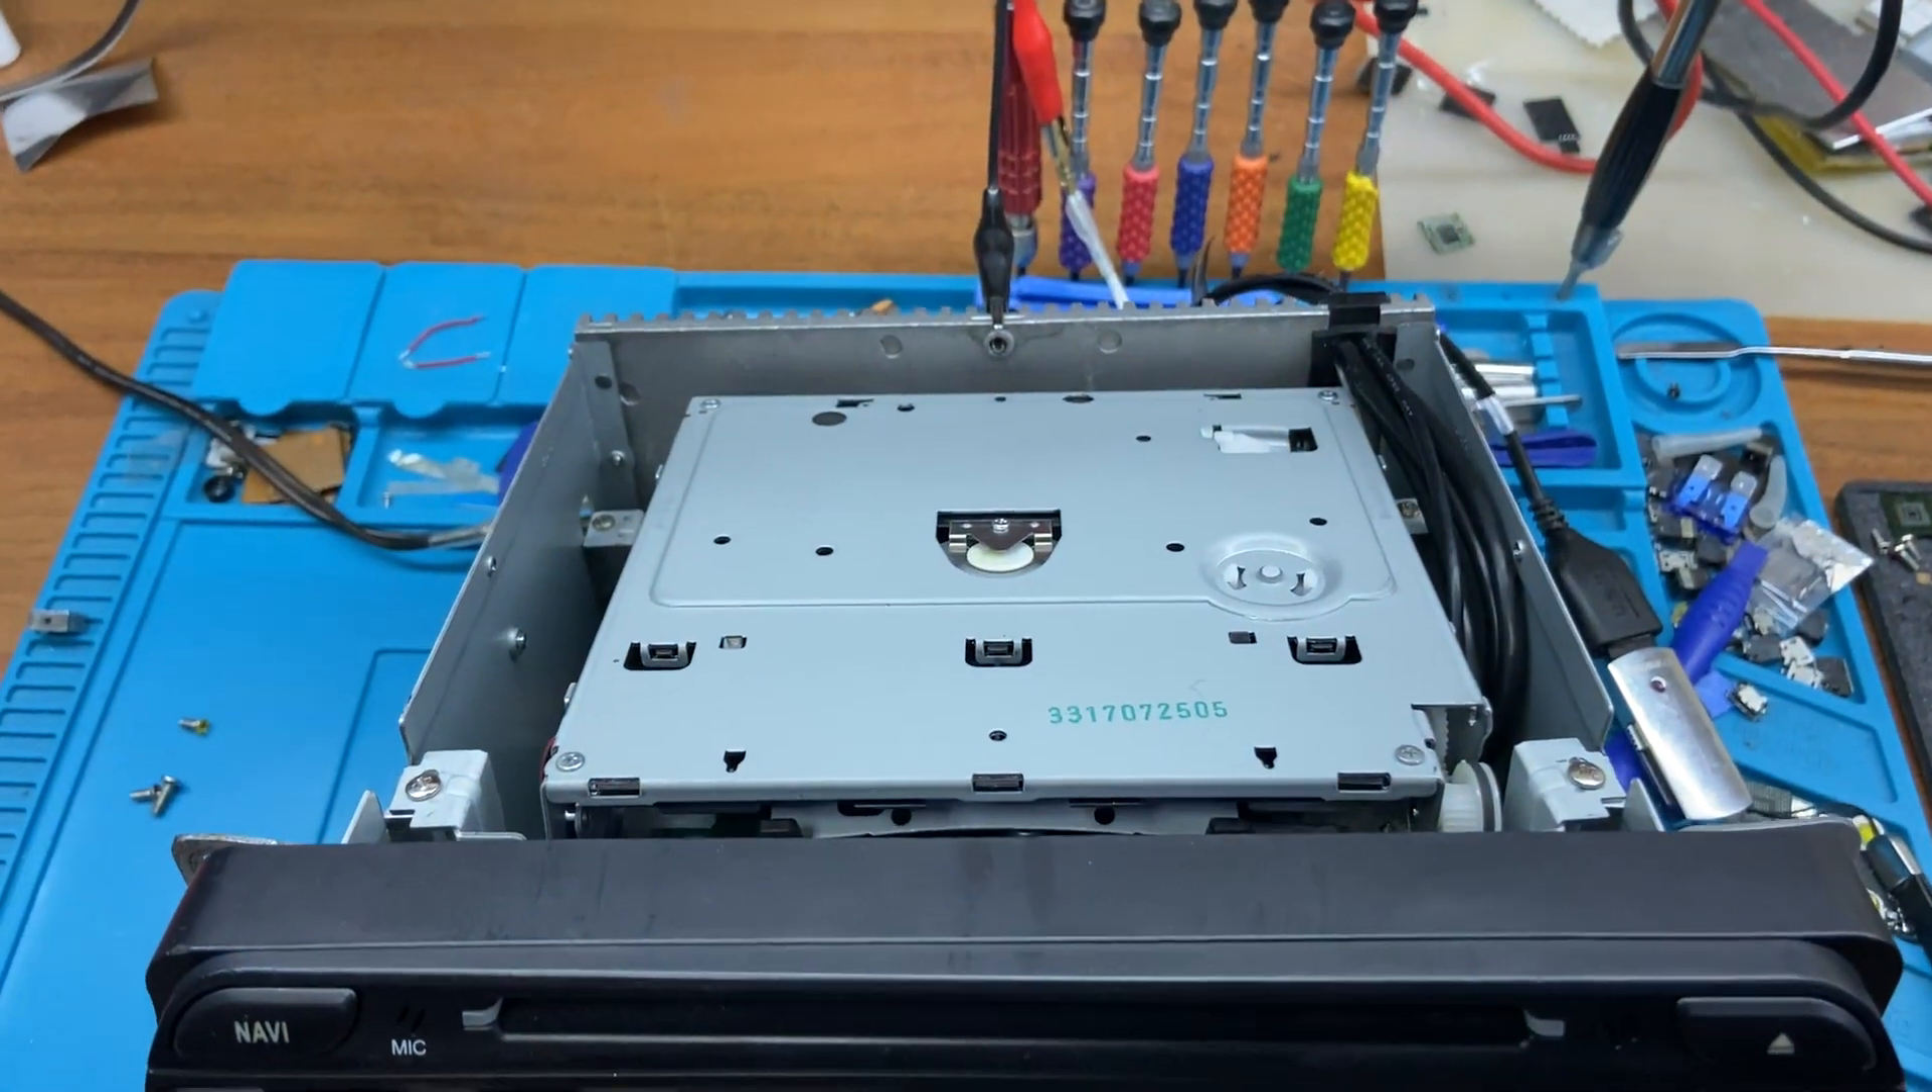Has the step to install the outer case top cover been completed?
No.